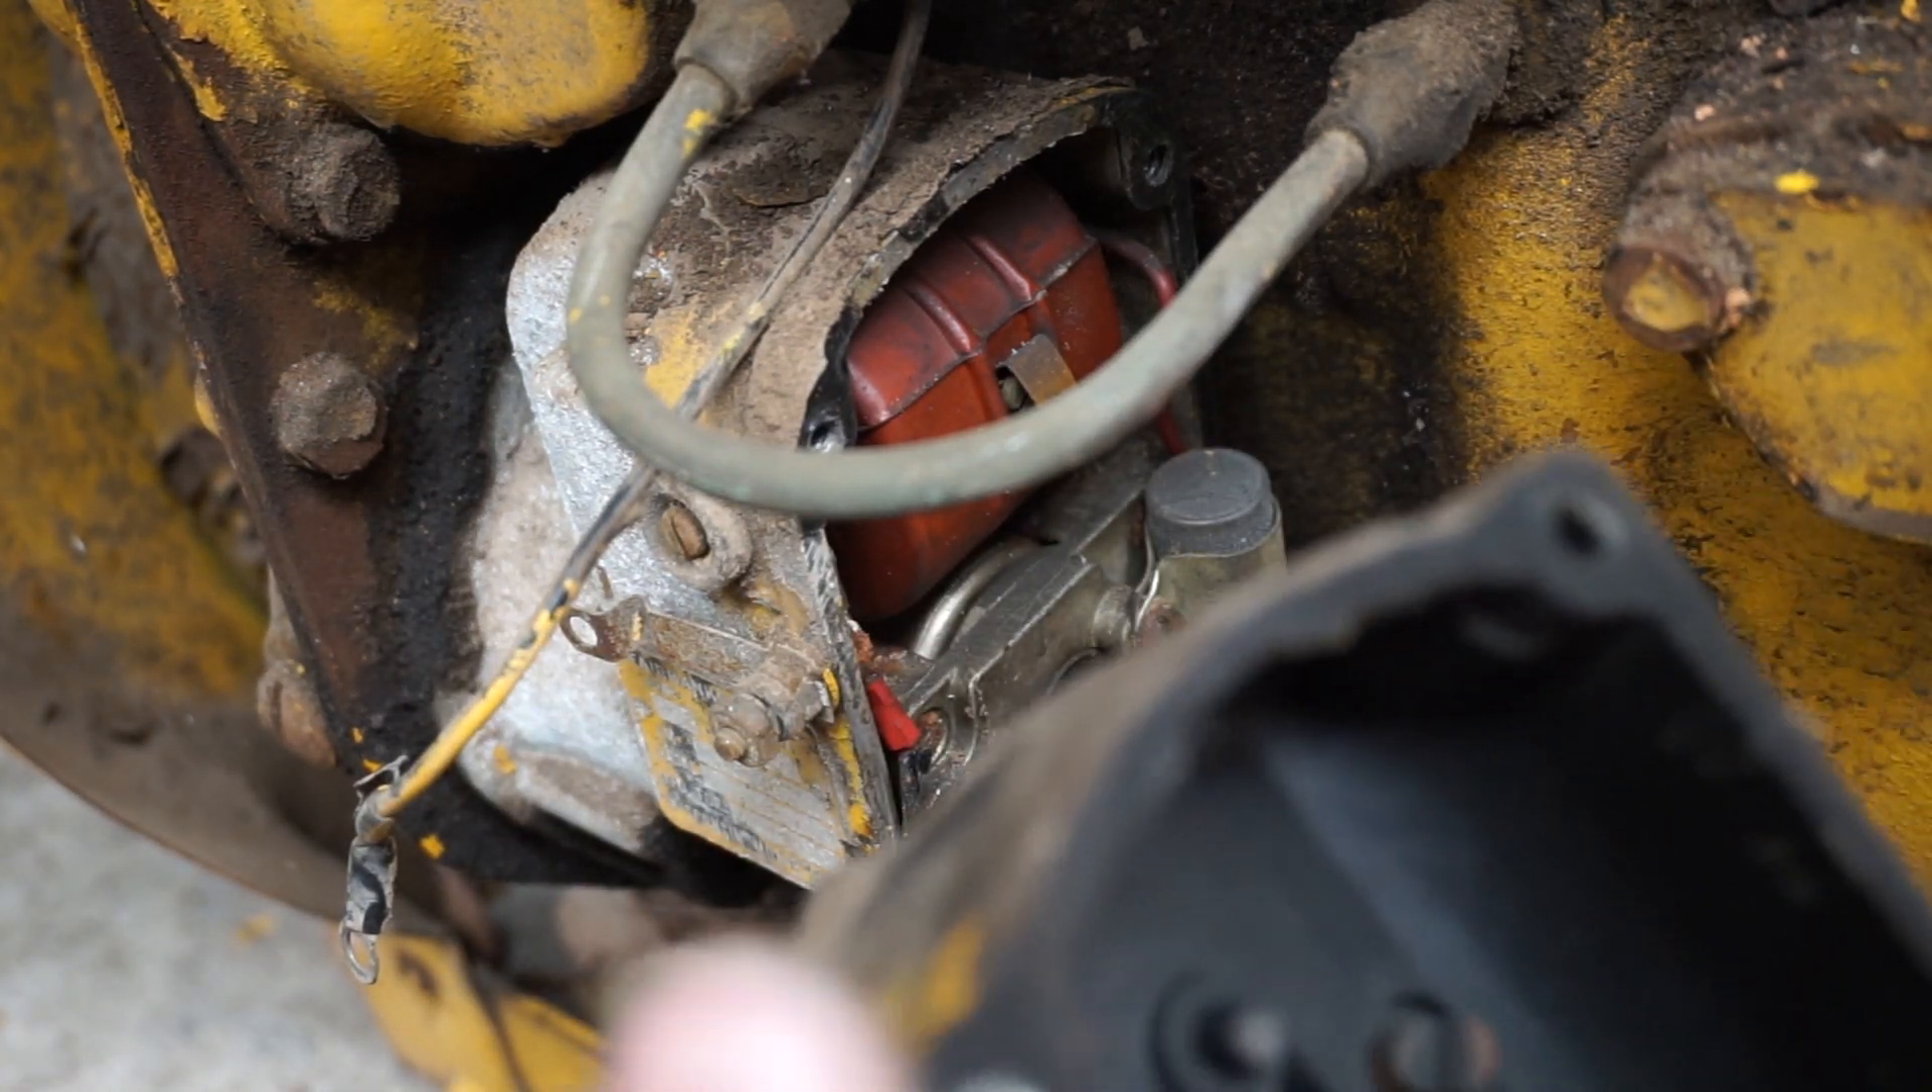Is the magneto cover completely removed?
Yes.